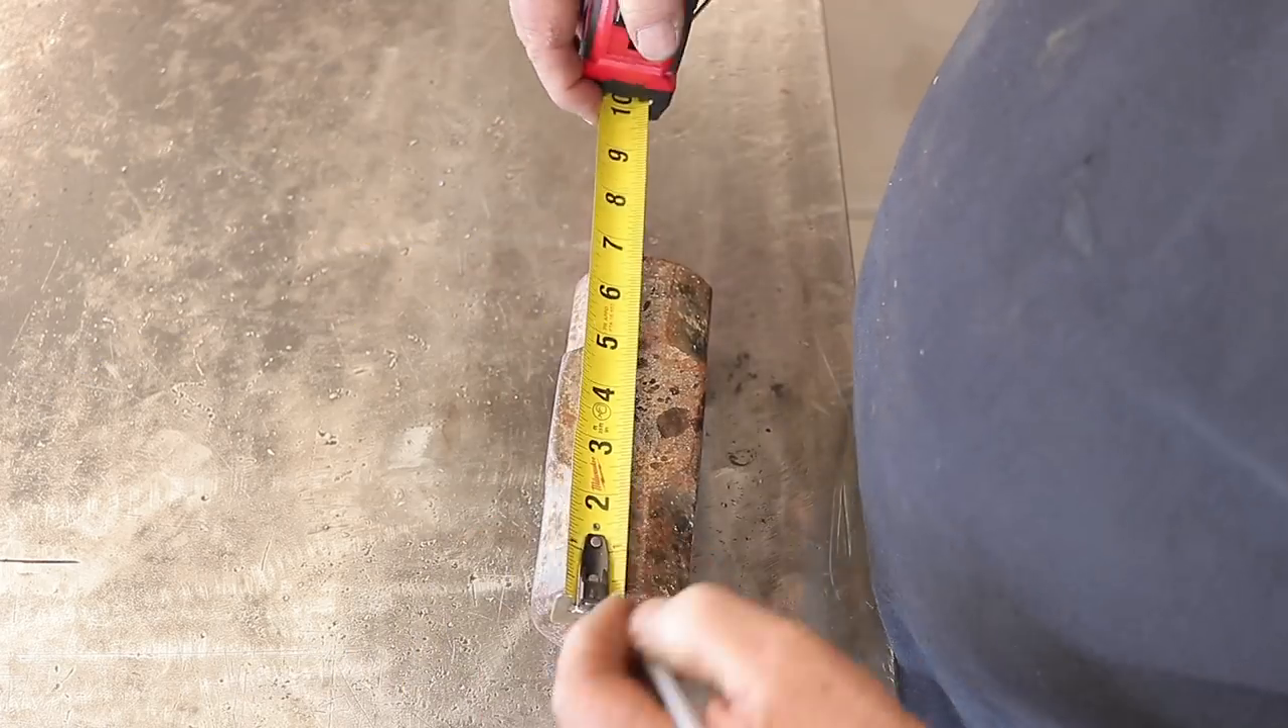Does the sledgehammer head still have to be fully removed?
No.